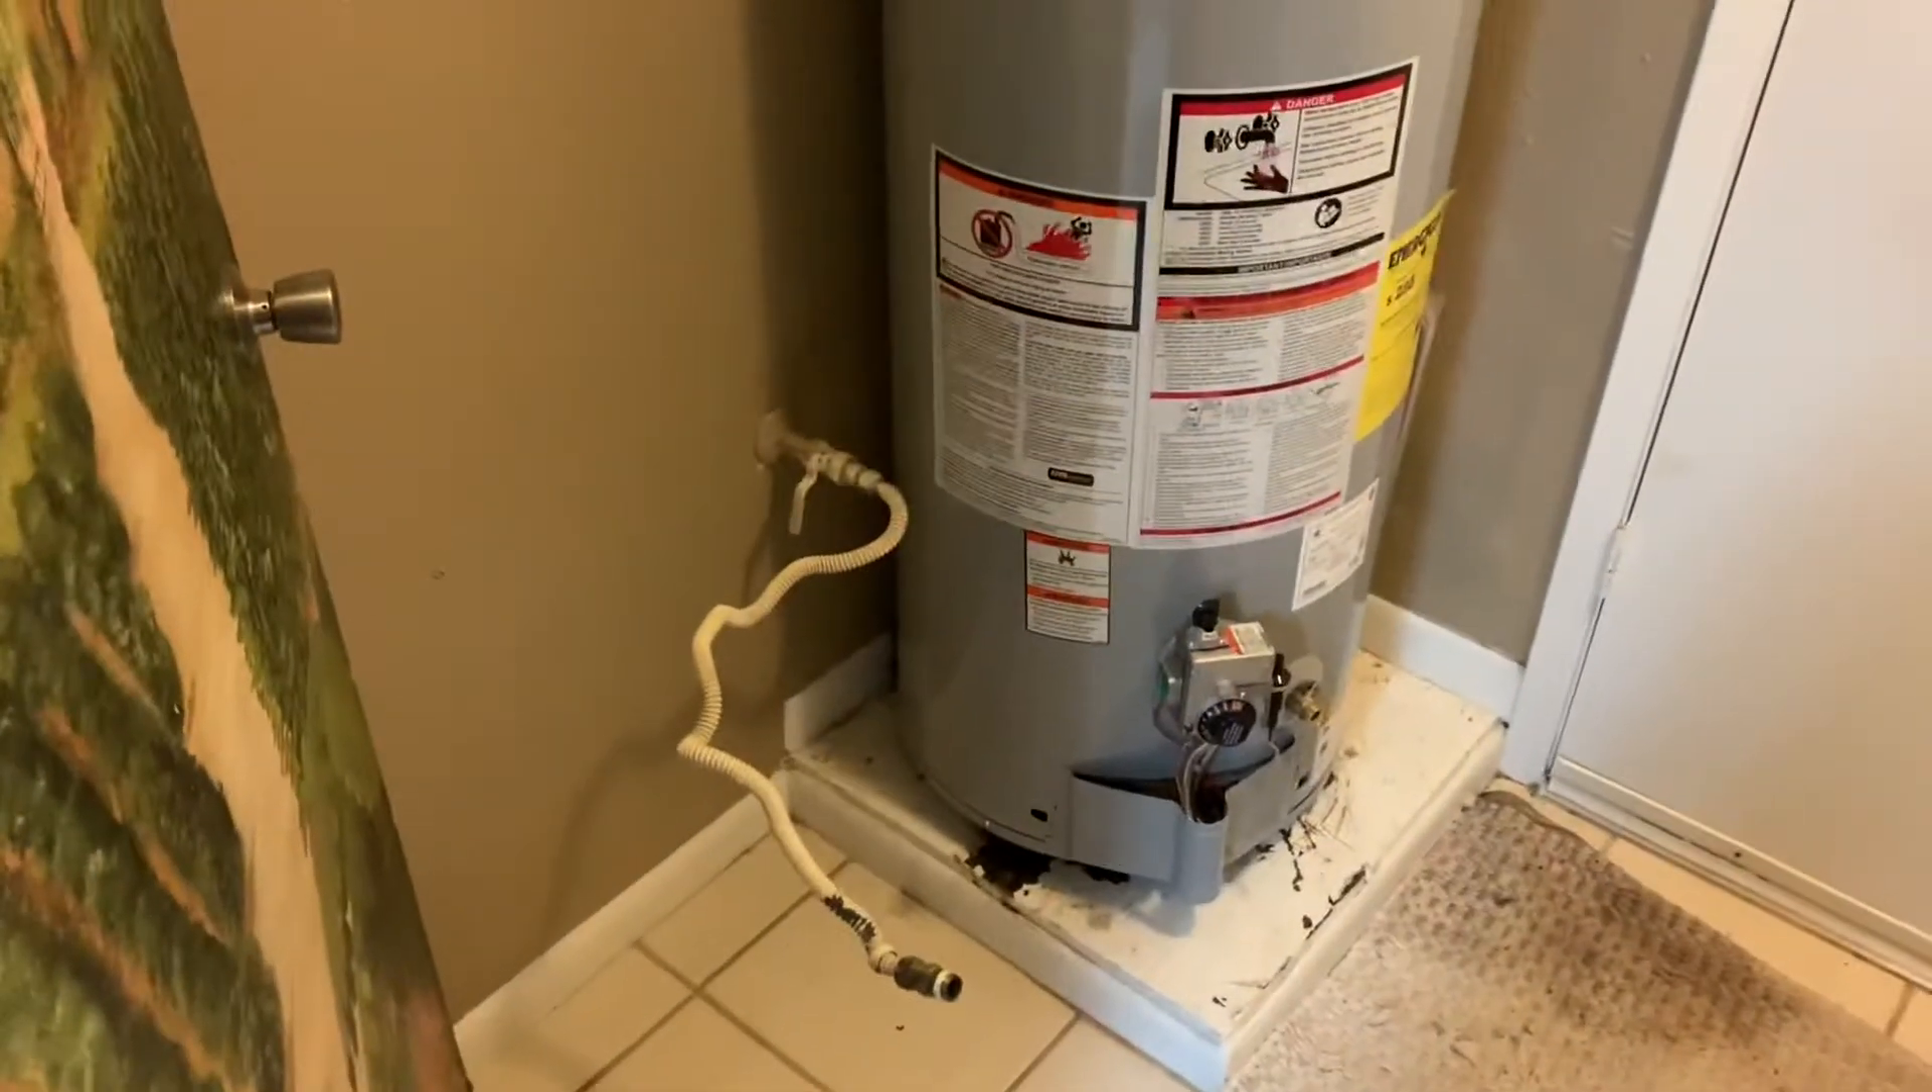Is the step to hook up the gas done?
No.